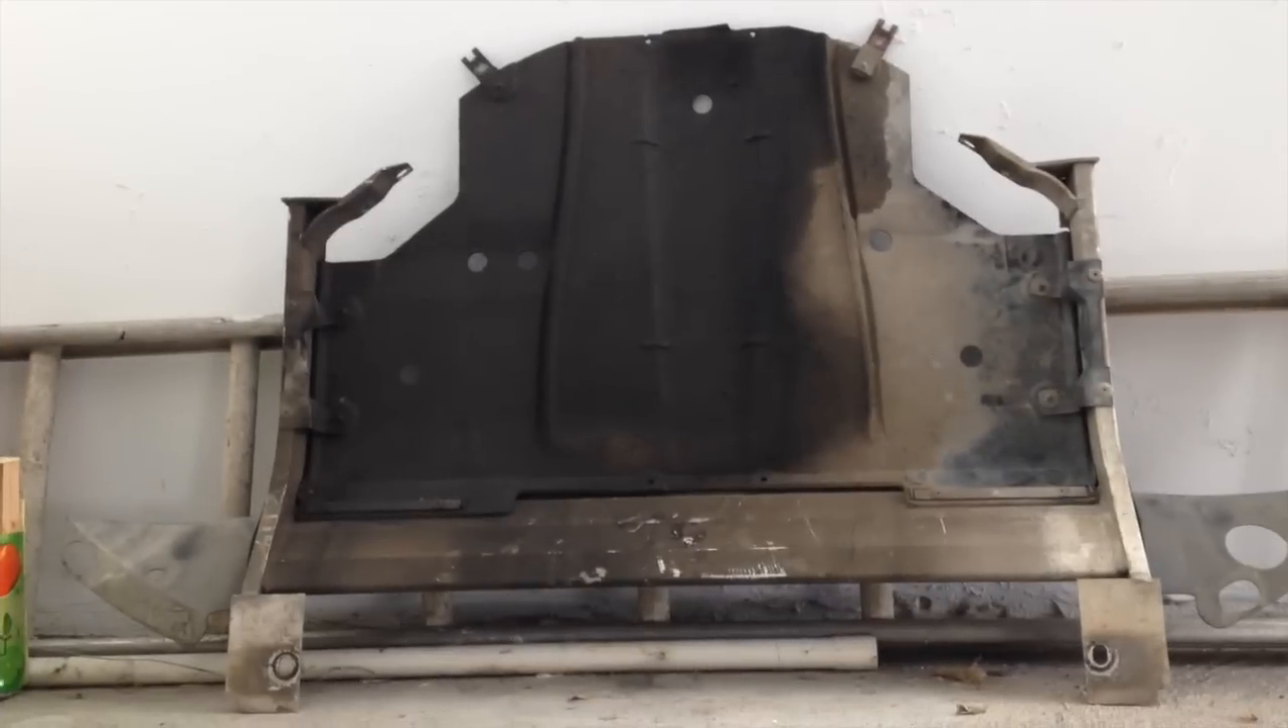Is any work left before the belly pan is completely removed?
No.